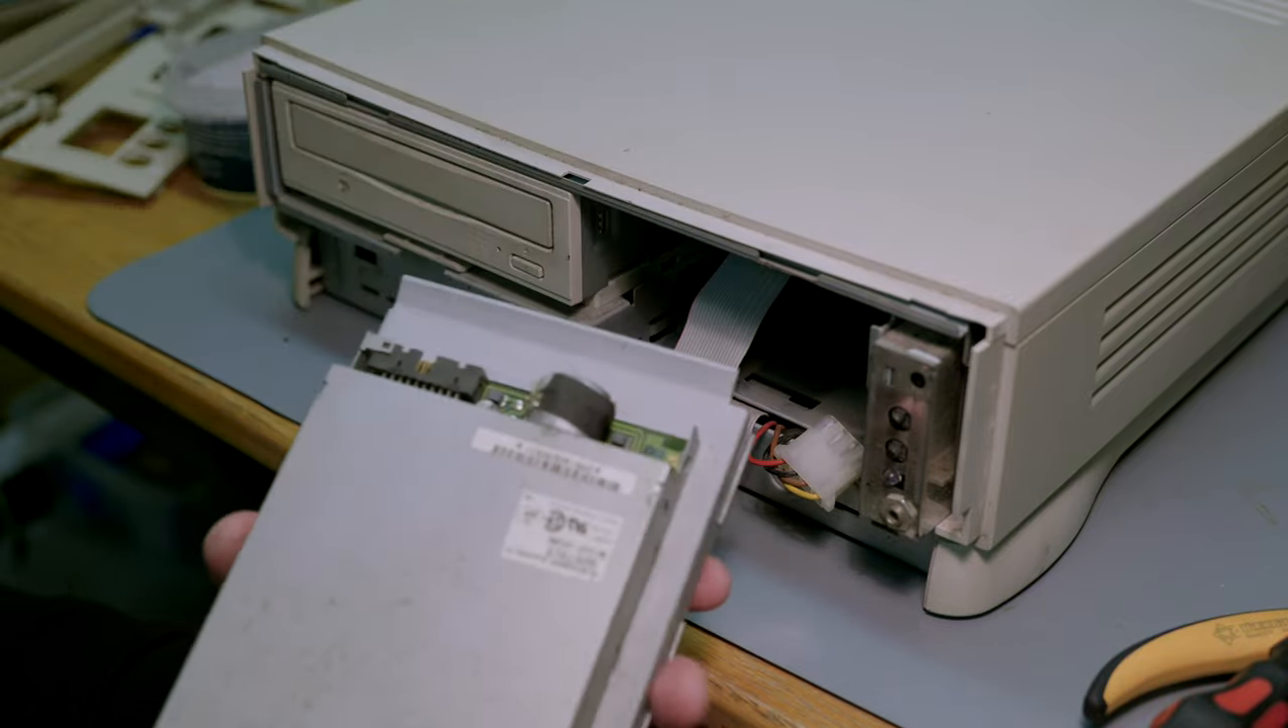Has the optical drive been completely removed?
No.